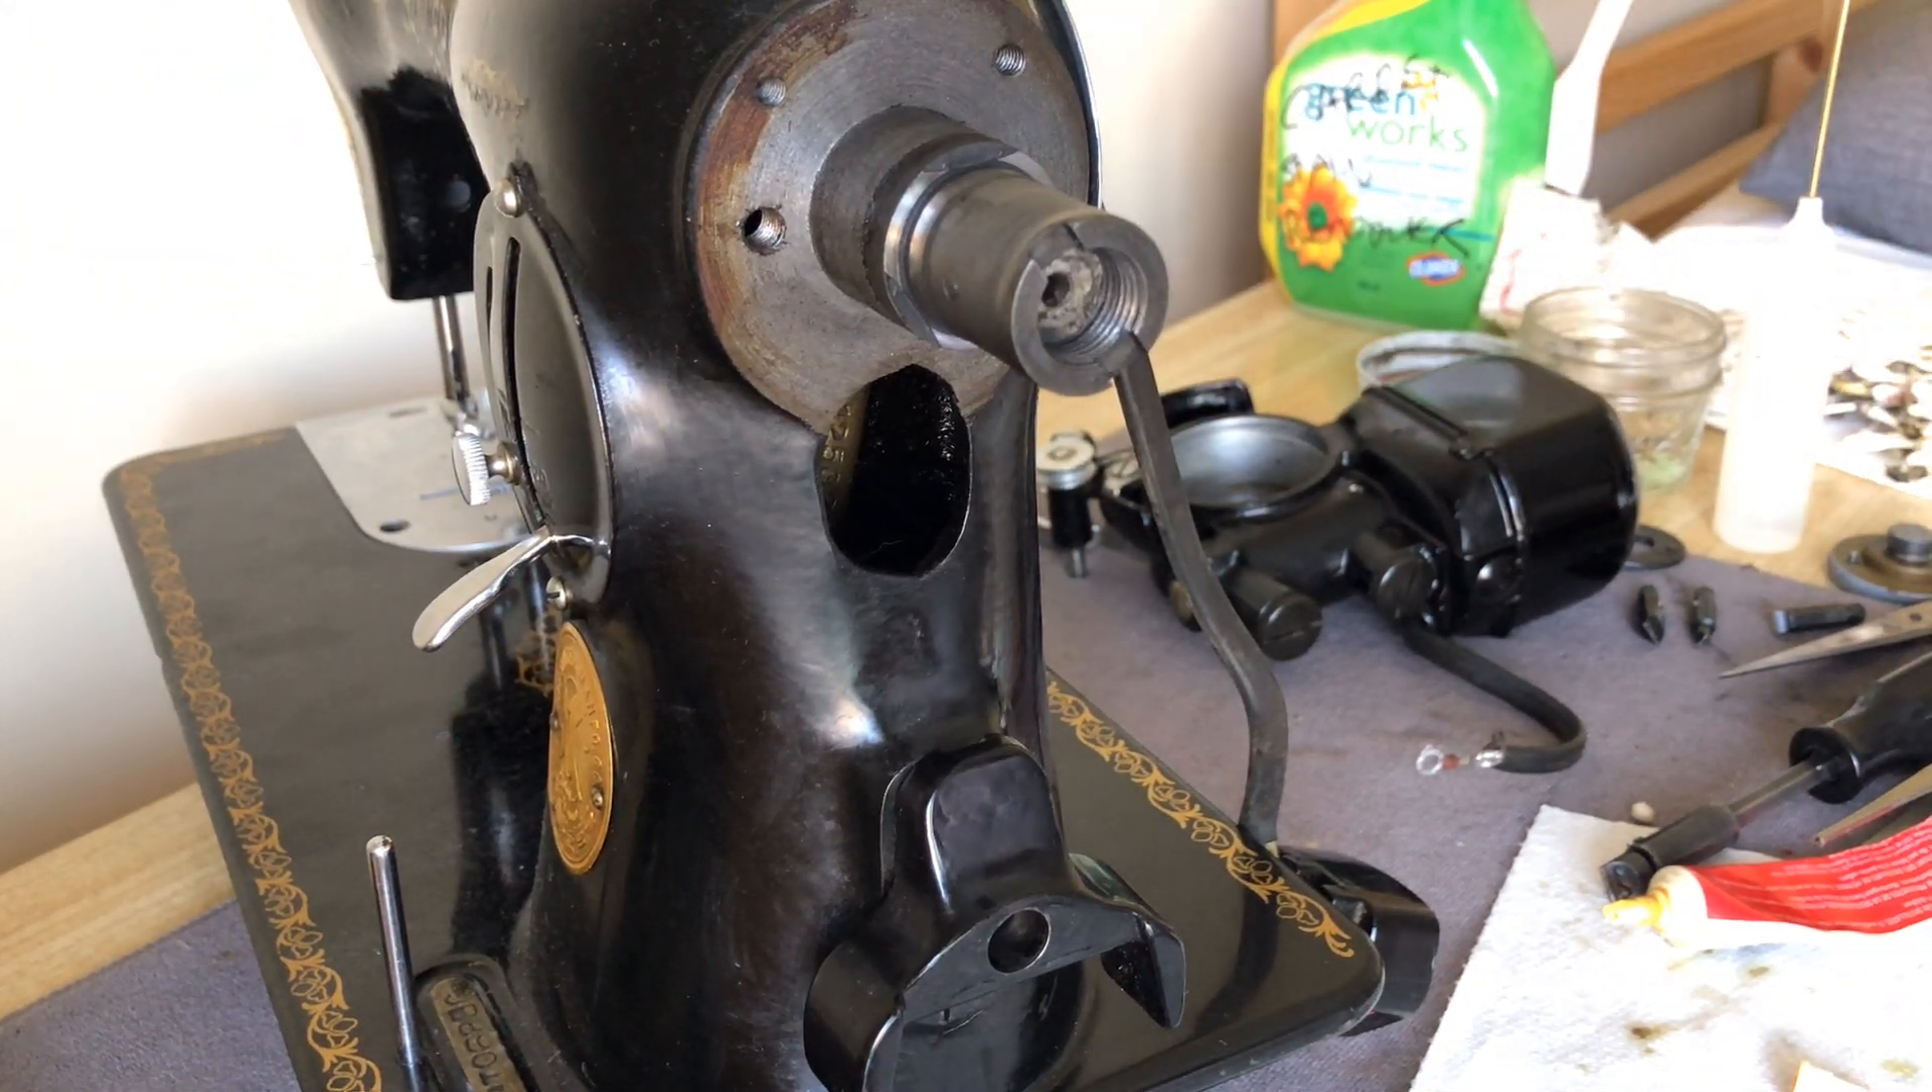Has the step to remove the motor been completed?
Yes.